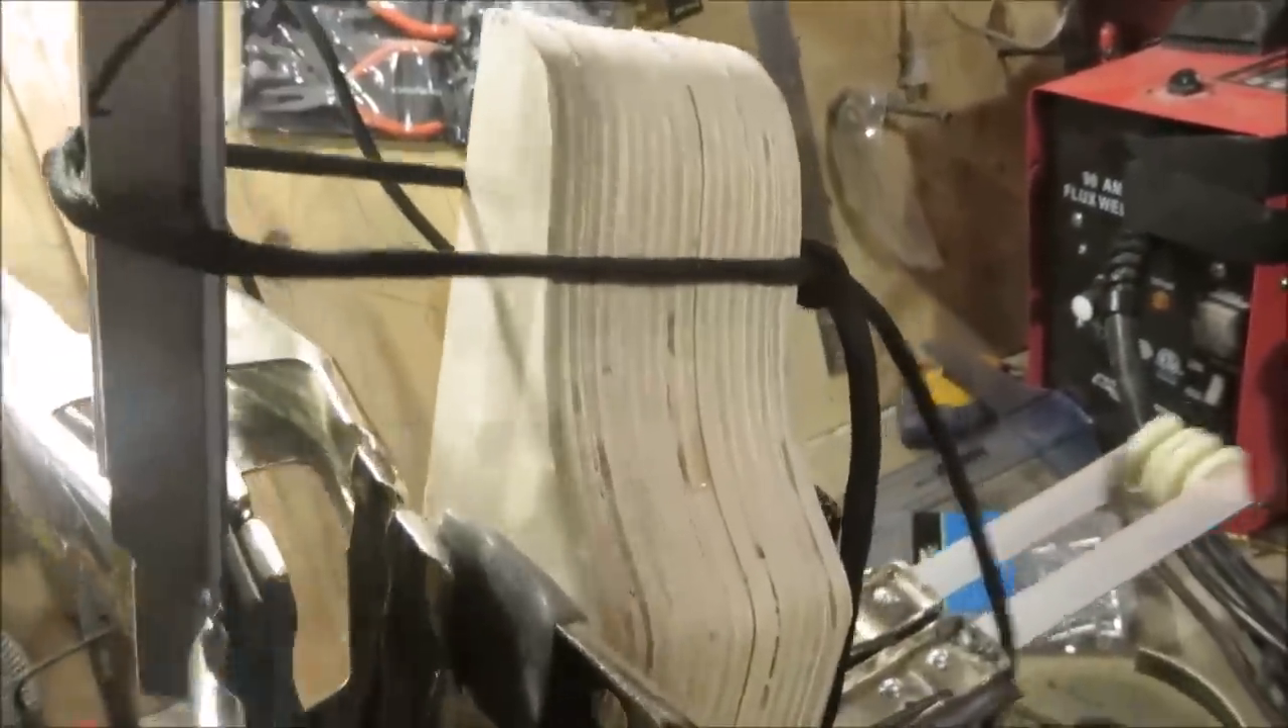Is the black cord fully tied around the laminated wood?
Yes.